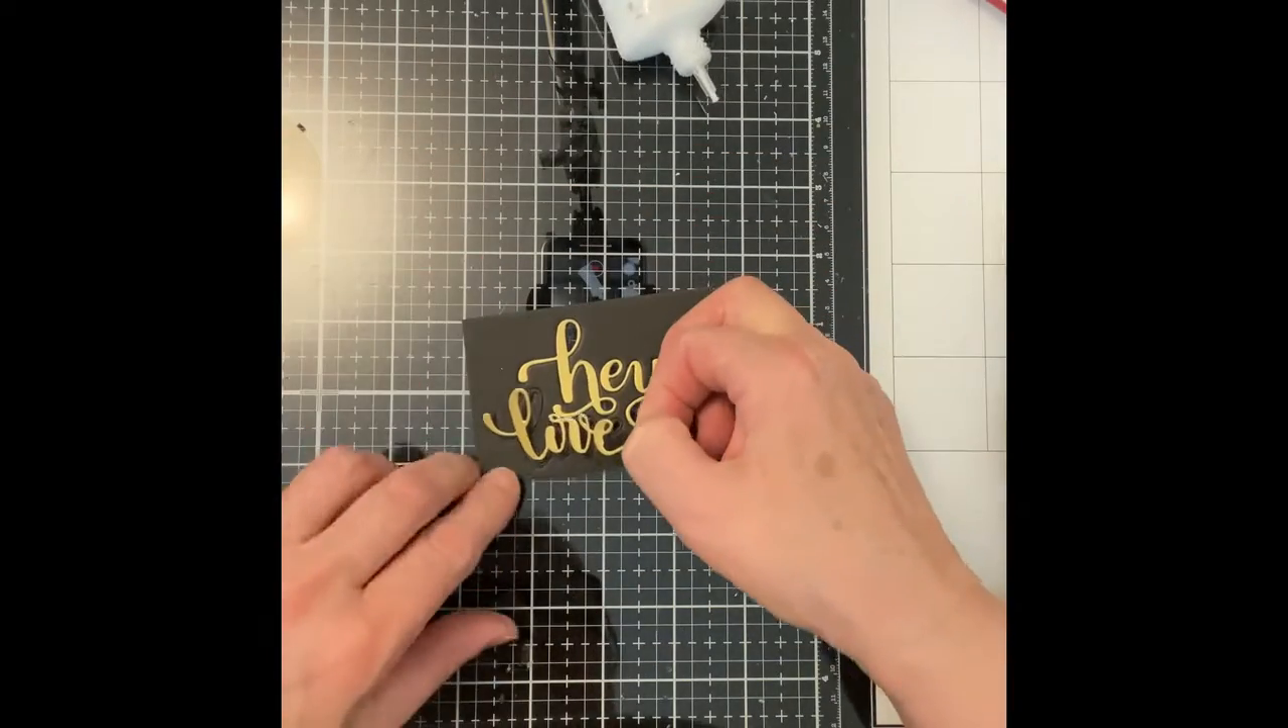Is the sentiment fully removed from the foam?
No.